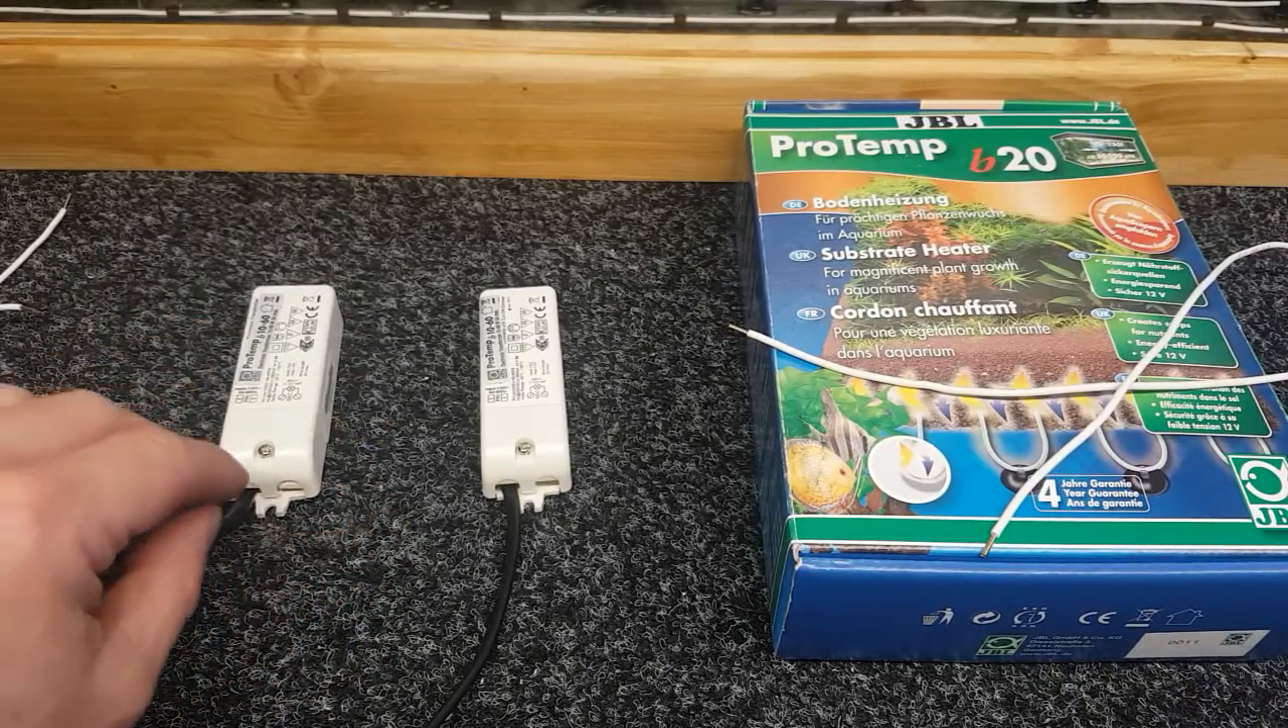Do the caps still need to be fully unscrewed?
Yes.